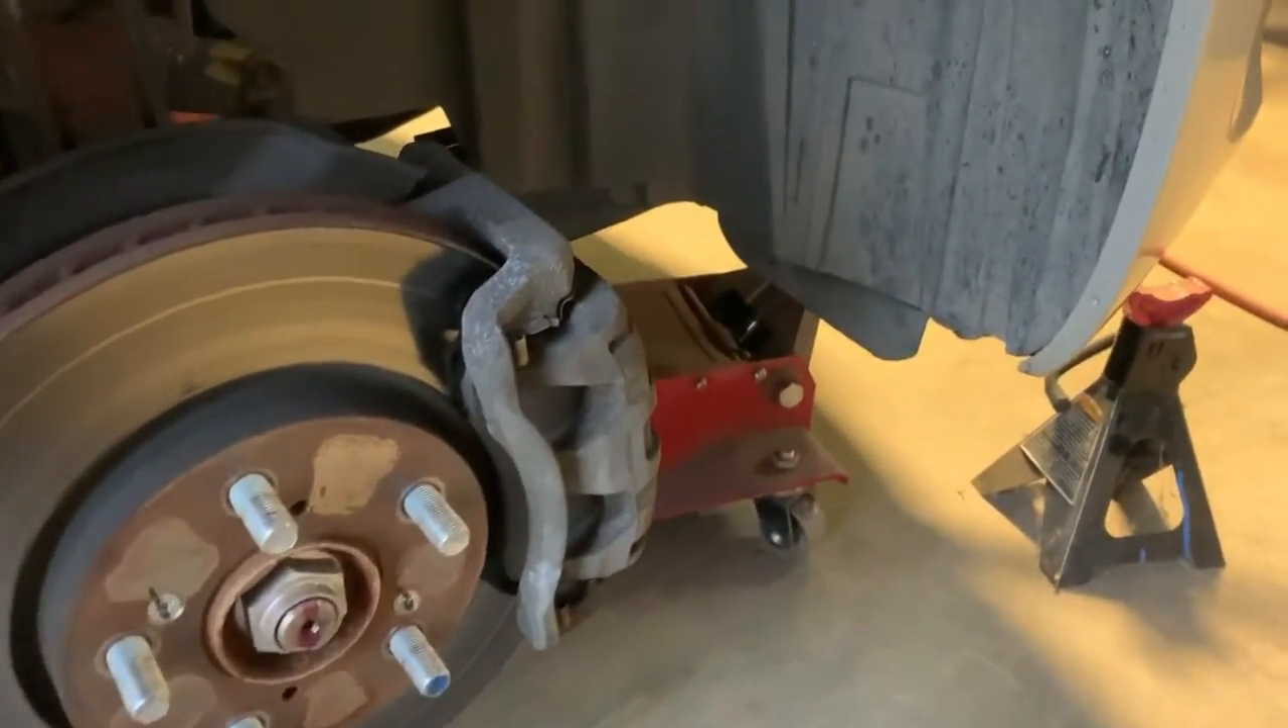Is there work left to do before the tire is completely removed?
No.